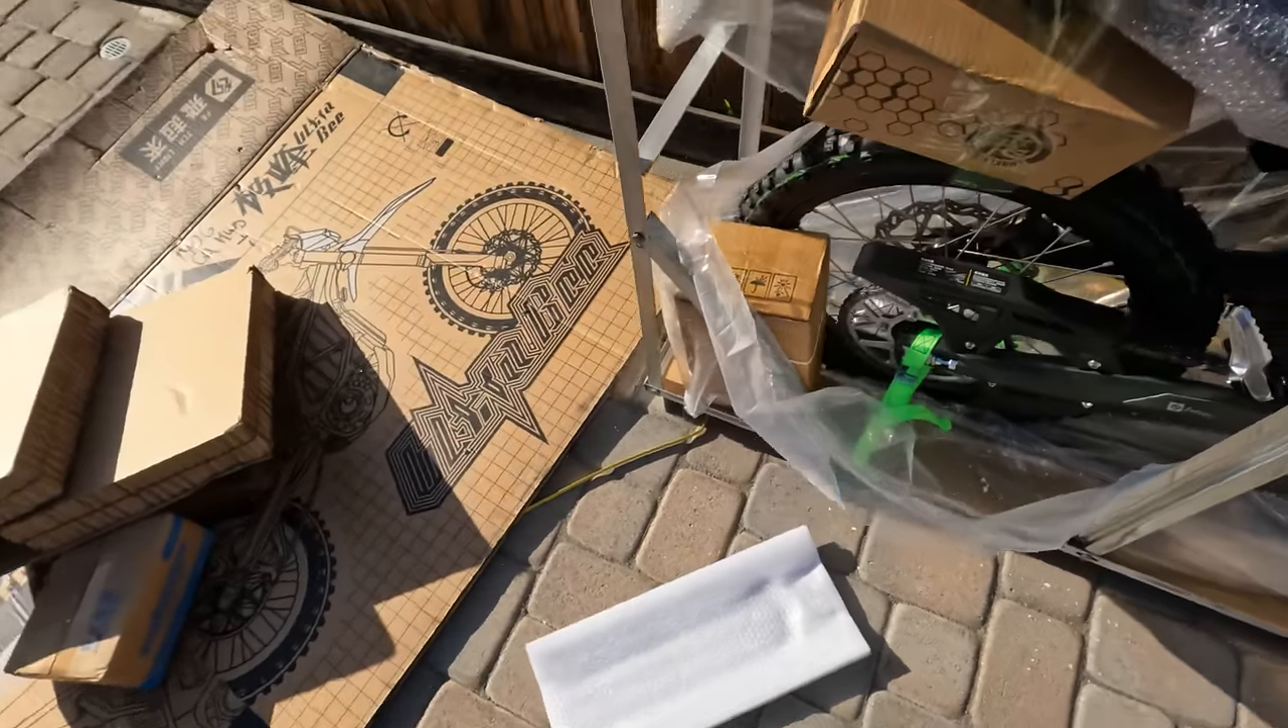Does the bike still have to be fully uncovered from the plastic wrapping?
Yes.